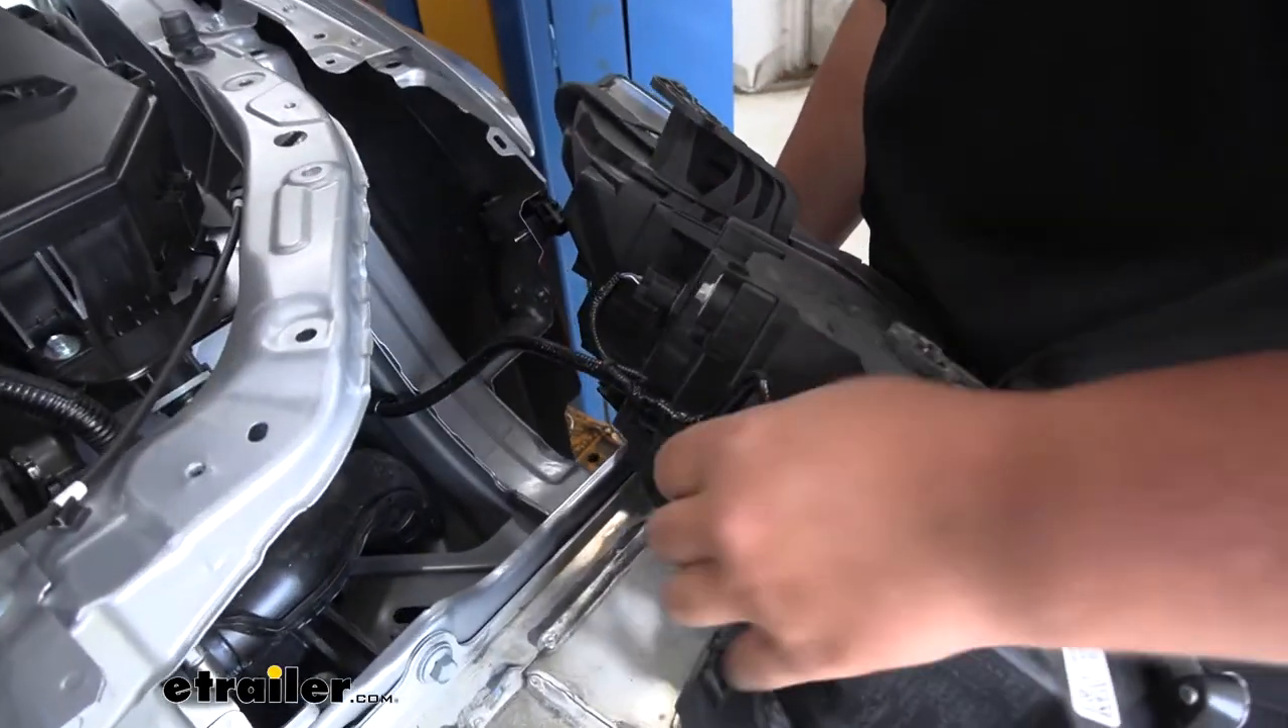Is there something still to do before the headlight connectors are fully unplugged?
Yes.